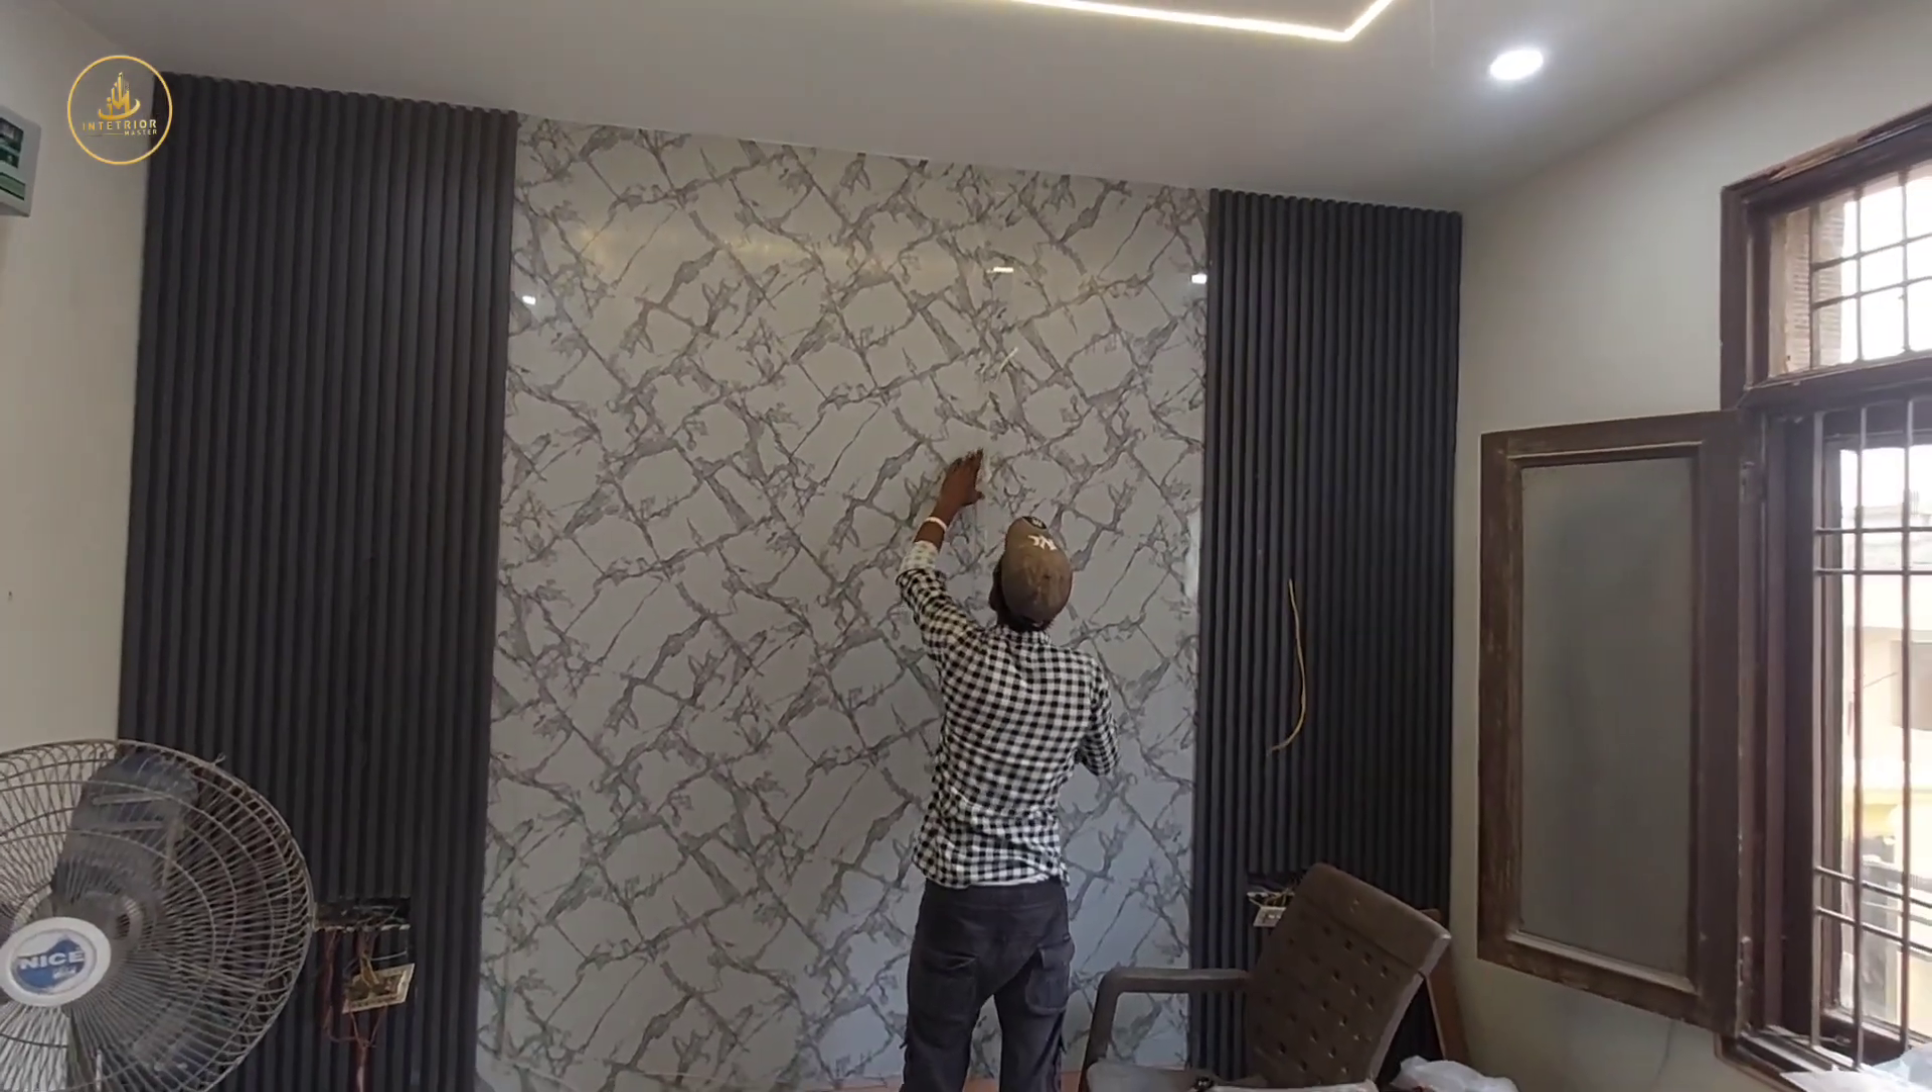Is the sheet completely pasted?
Yes.